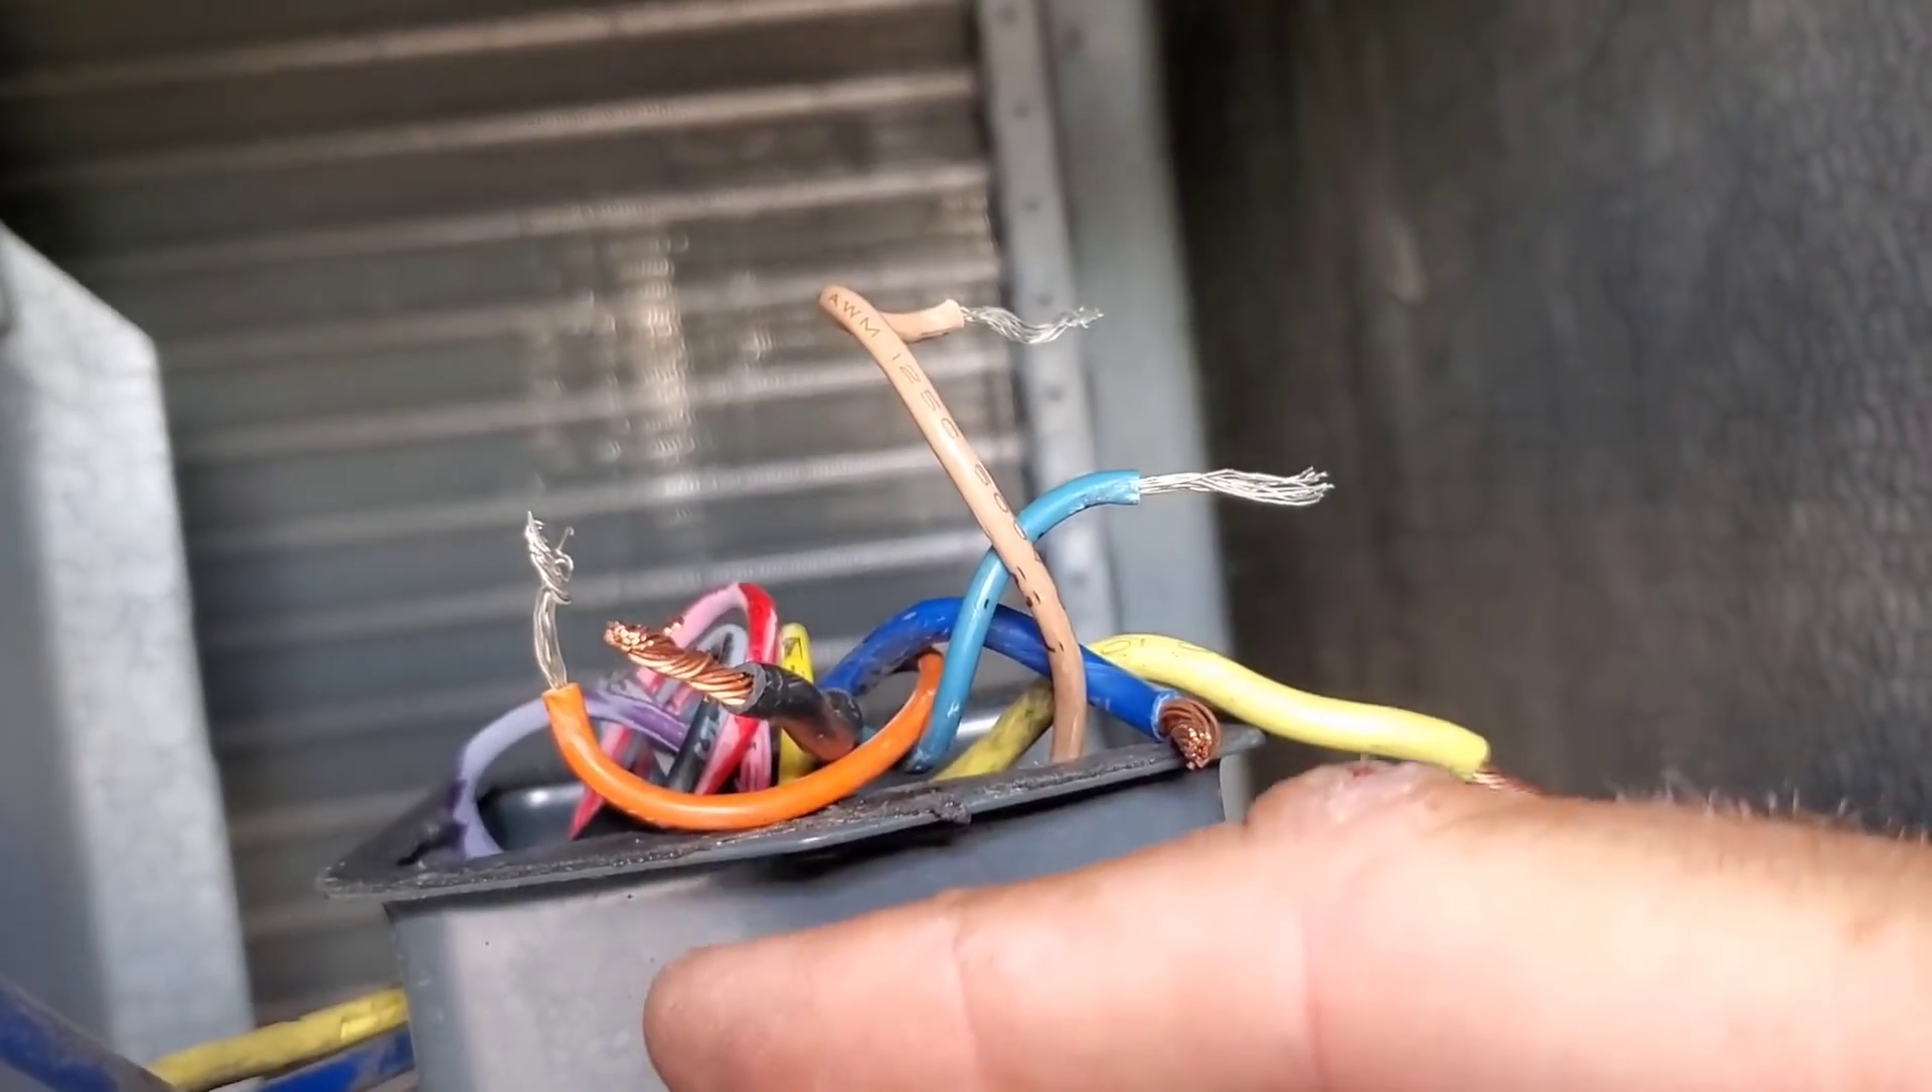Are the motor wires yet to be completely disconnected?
No.